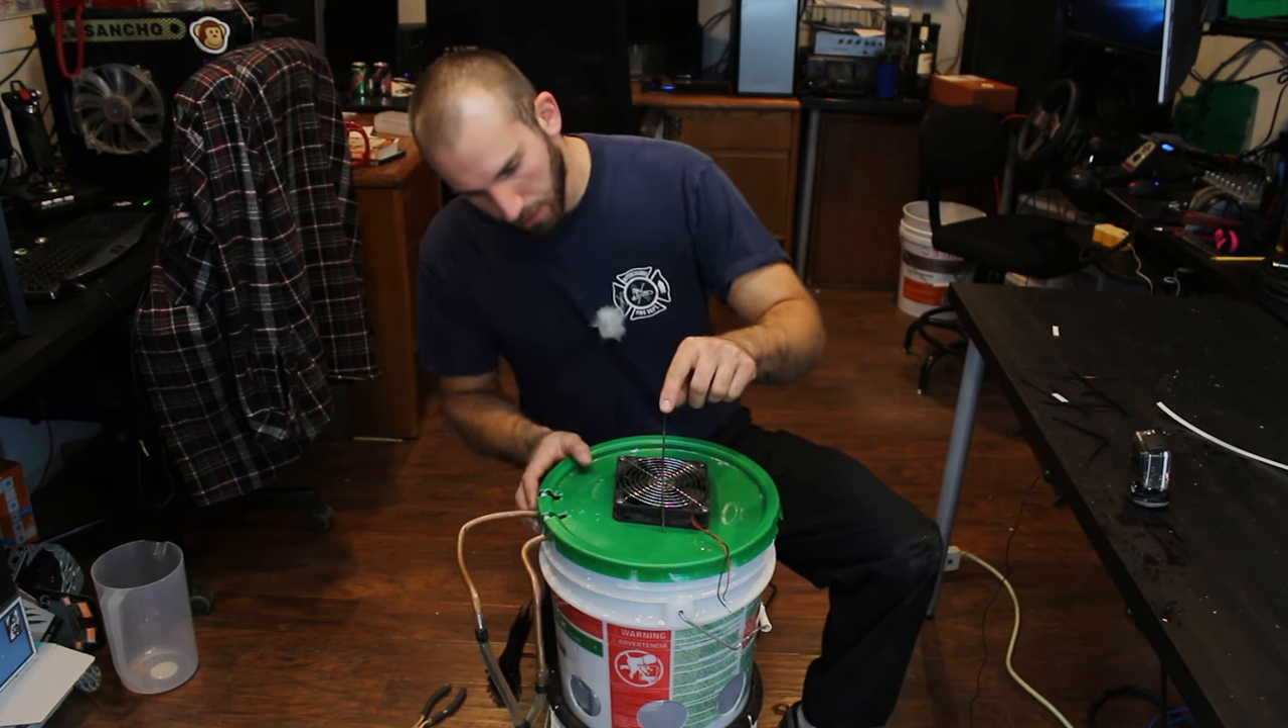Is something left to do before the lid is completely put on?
No.